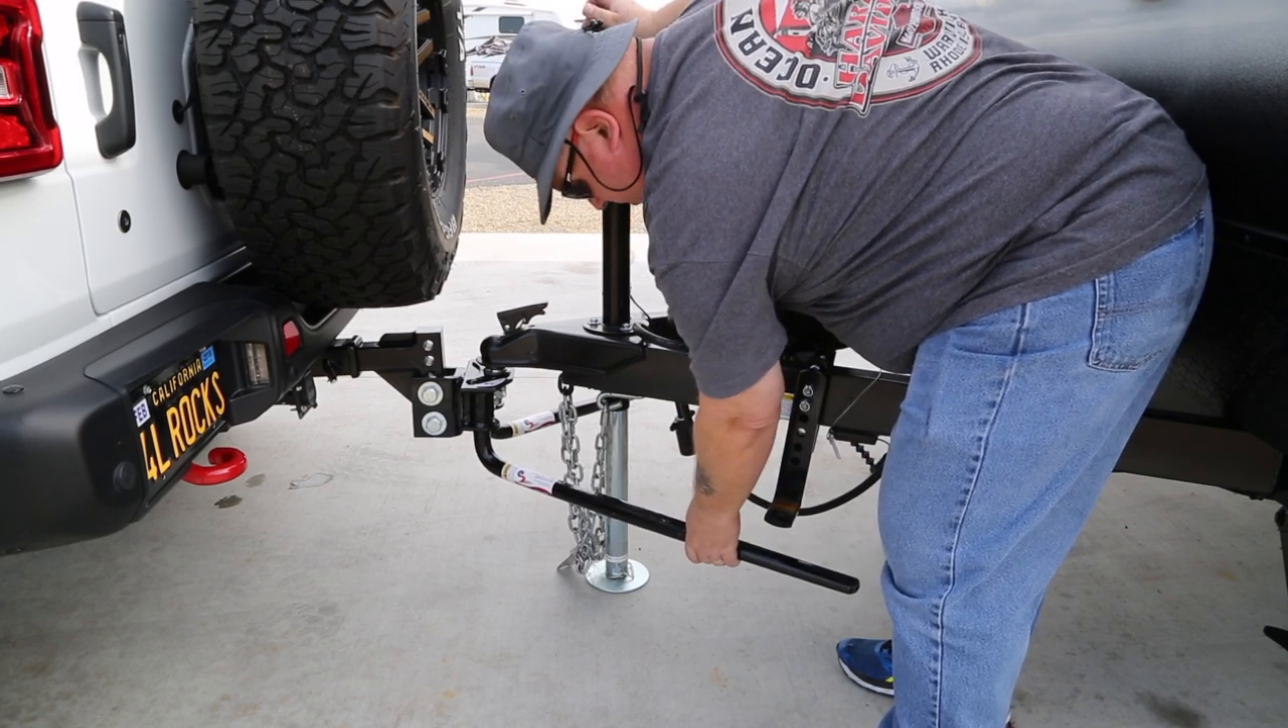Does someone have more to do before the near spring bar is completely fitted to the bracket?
Yes.